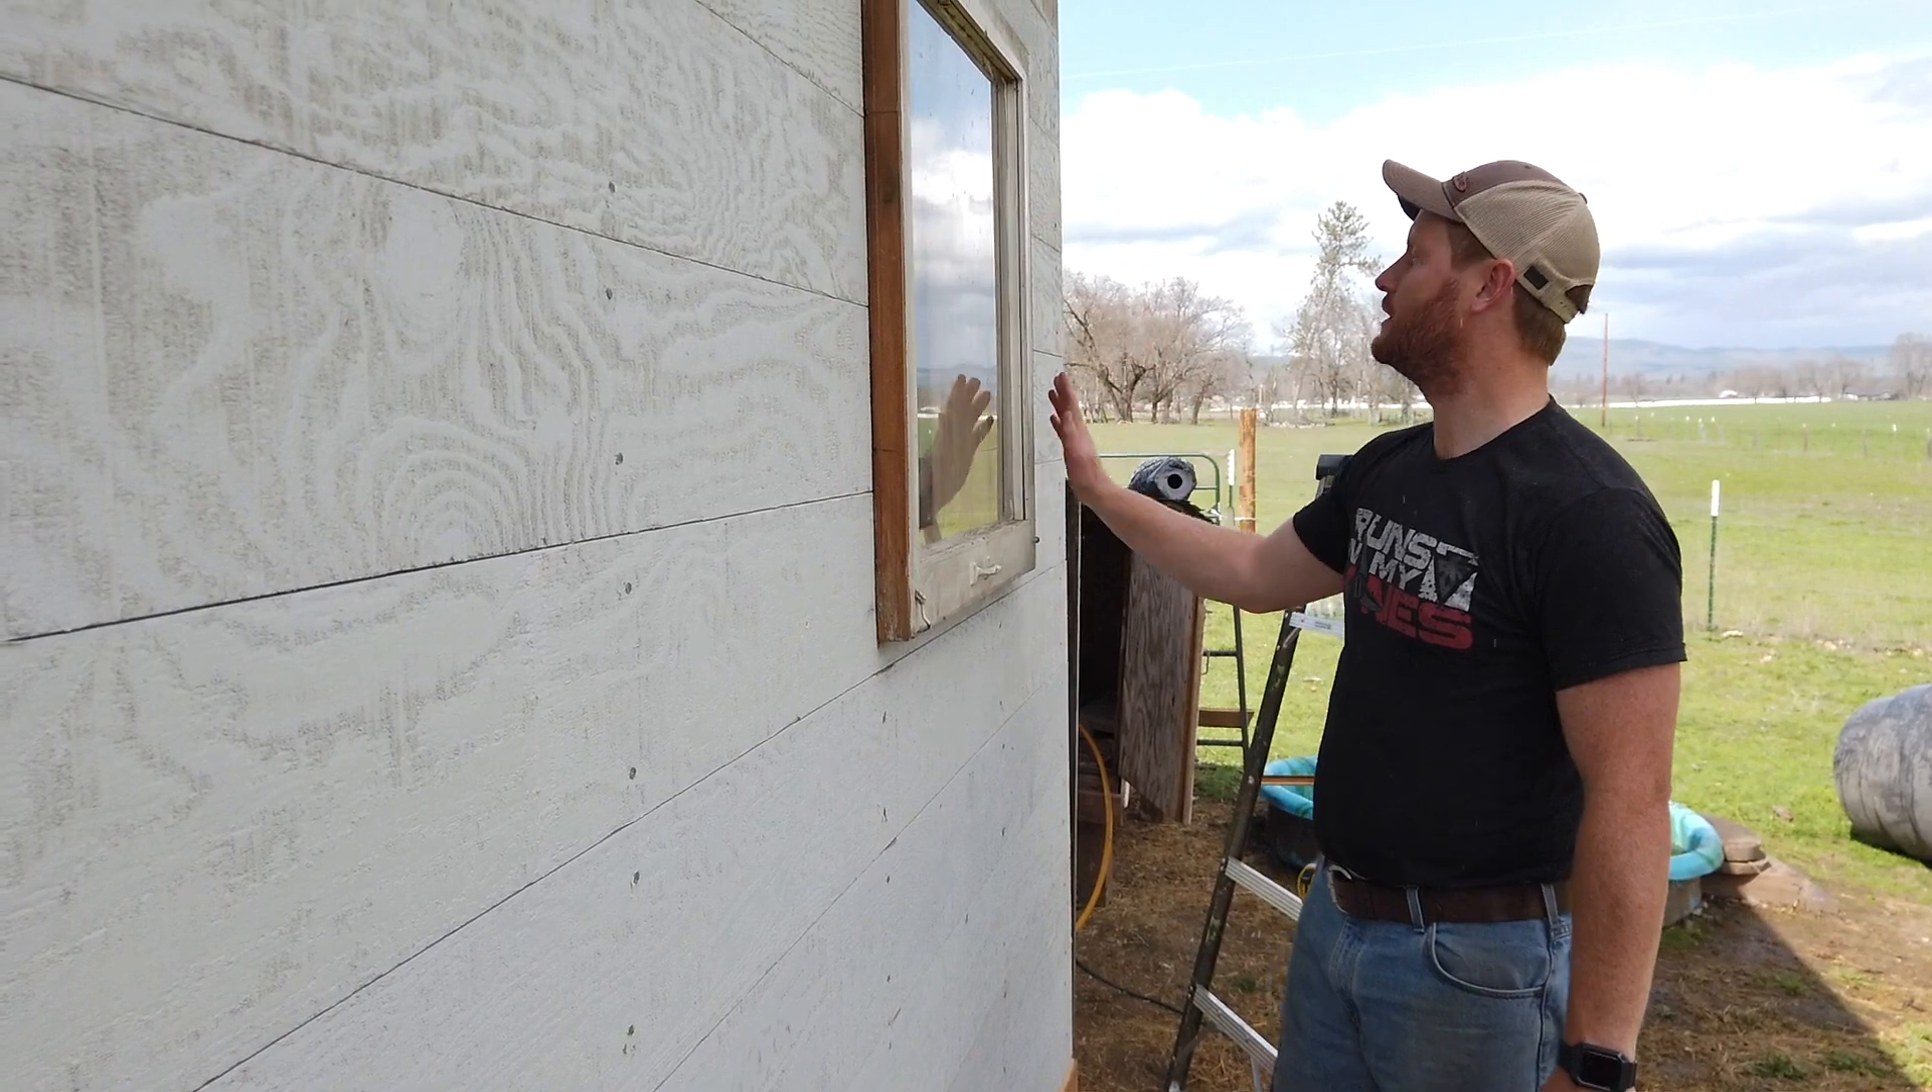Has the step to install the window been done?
Yes.